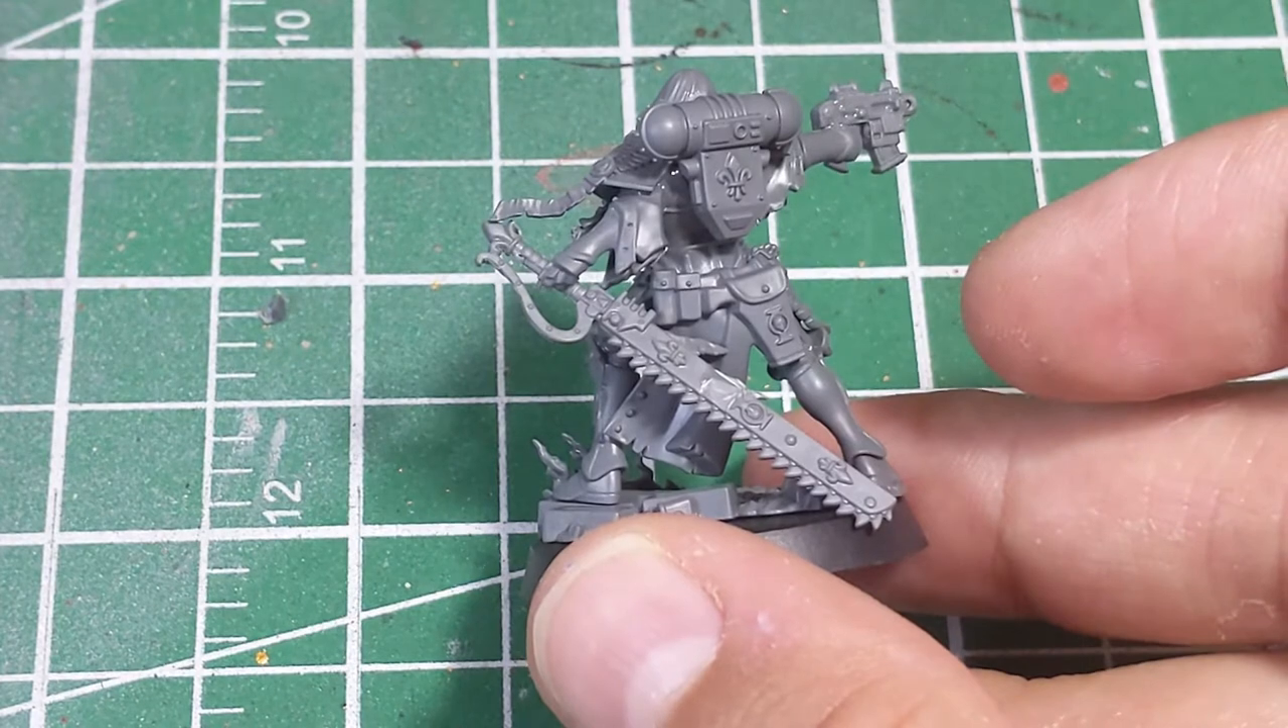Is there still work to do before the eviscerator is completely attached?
No.